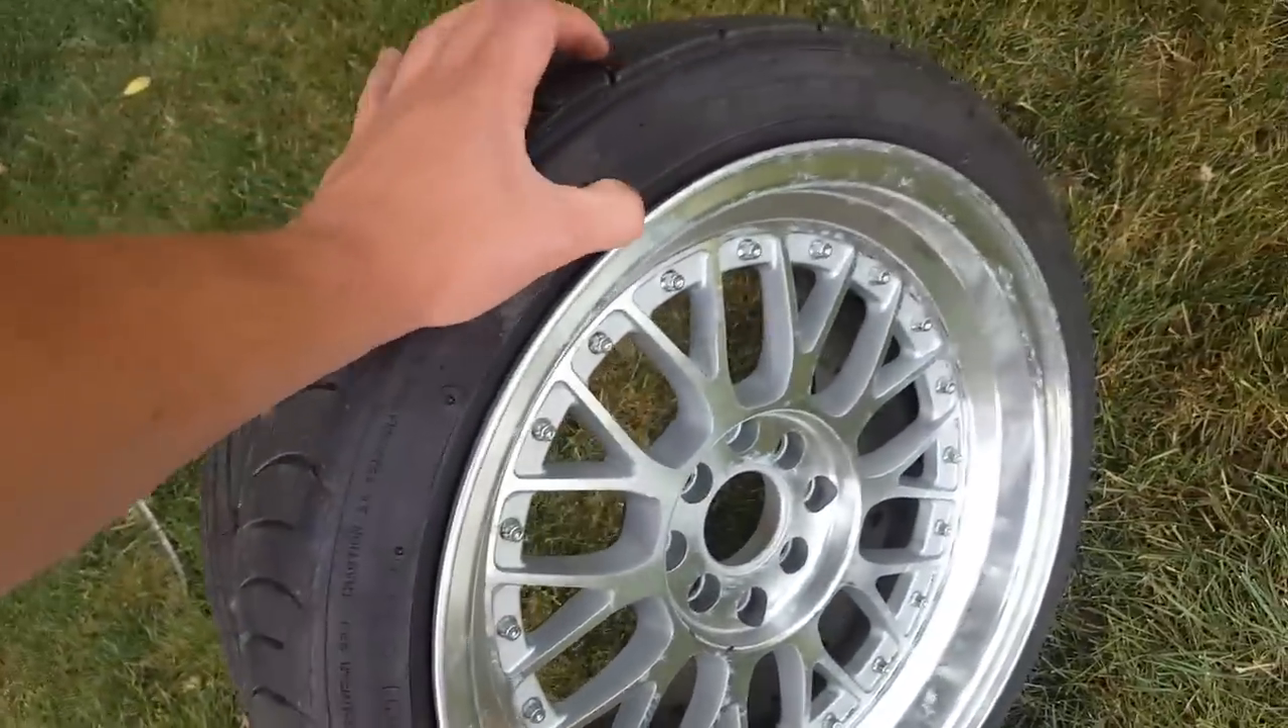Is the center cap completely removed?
Yes.